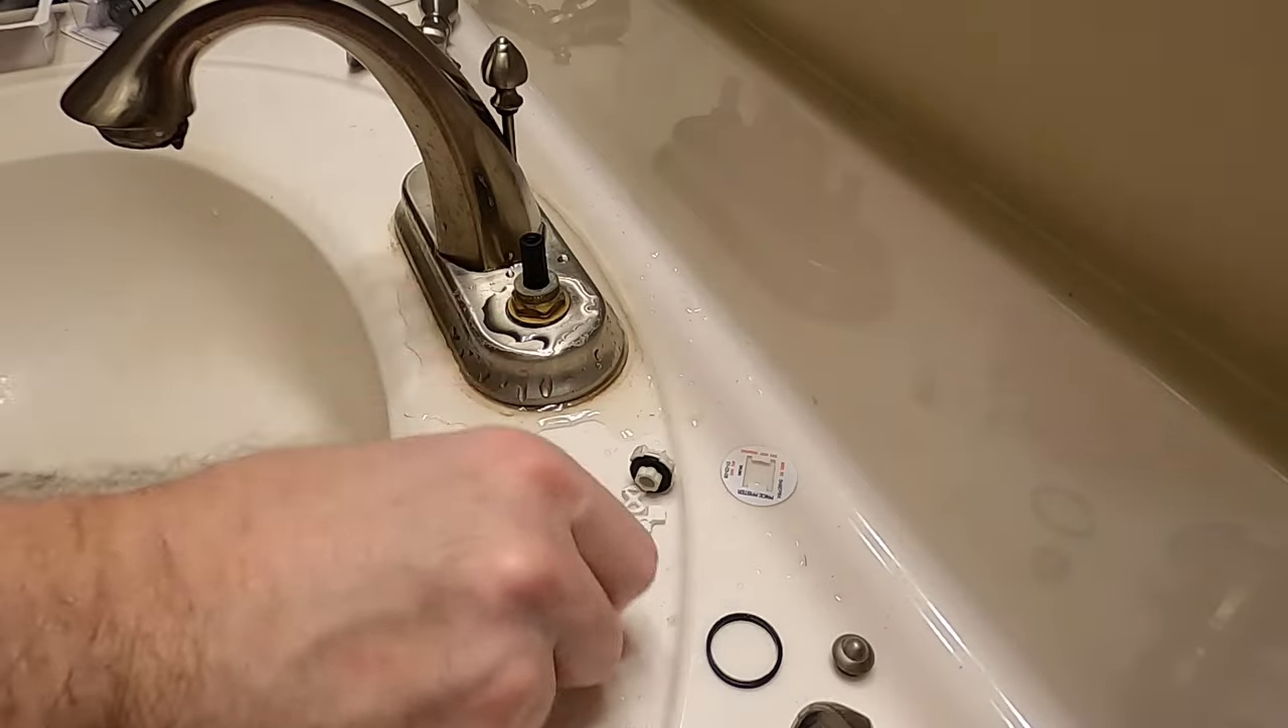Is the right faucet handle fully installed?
No.